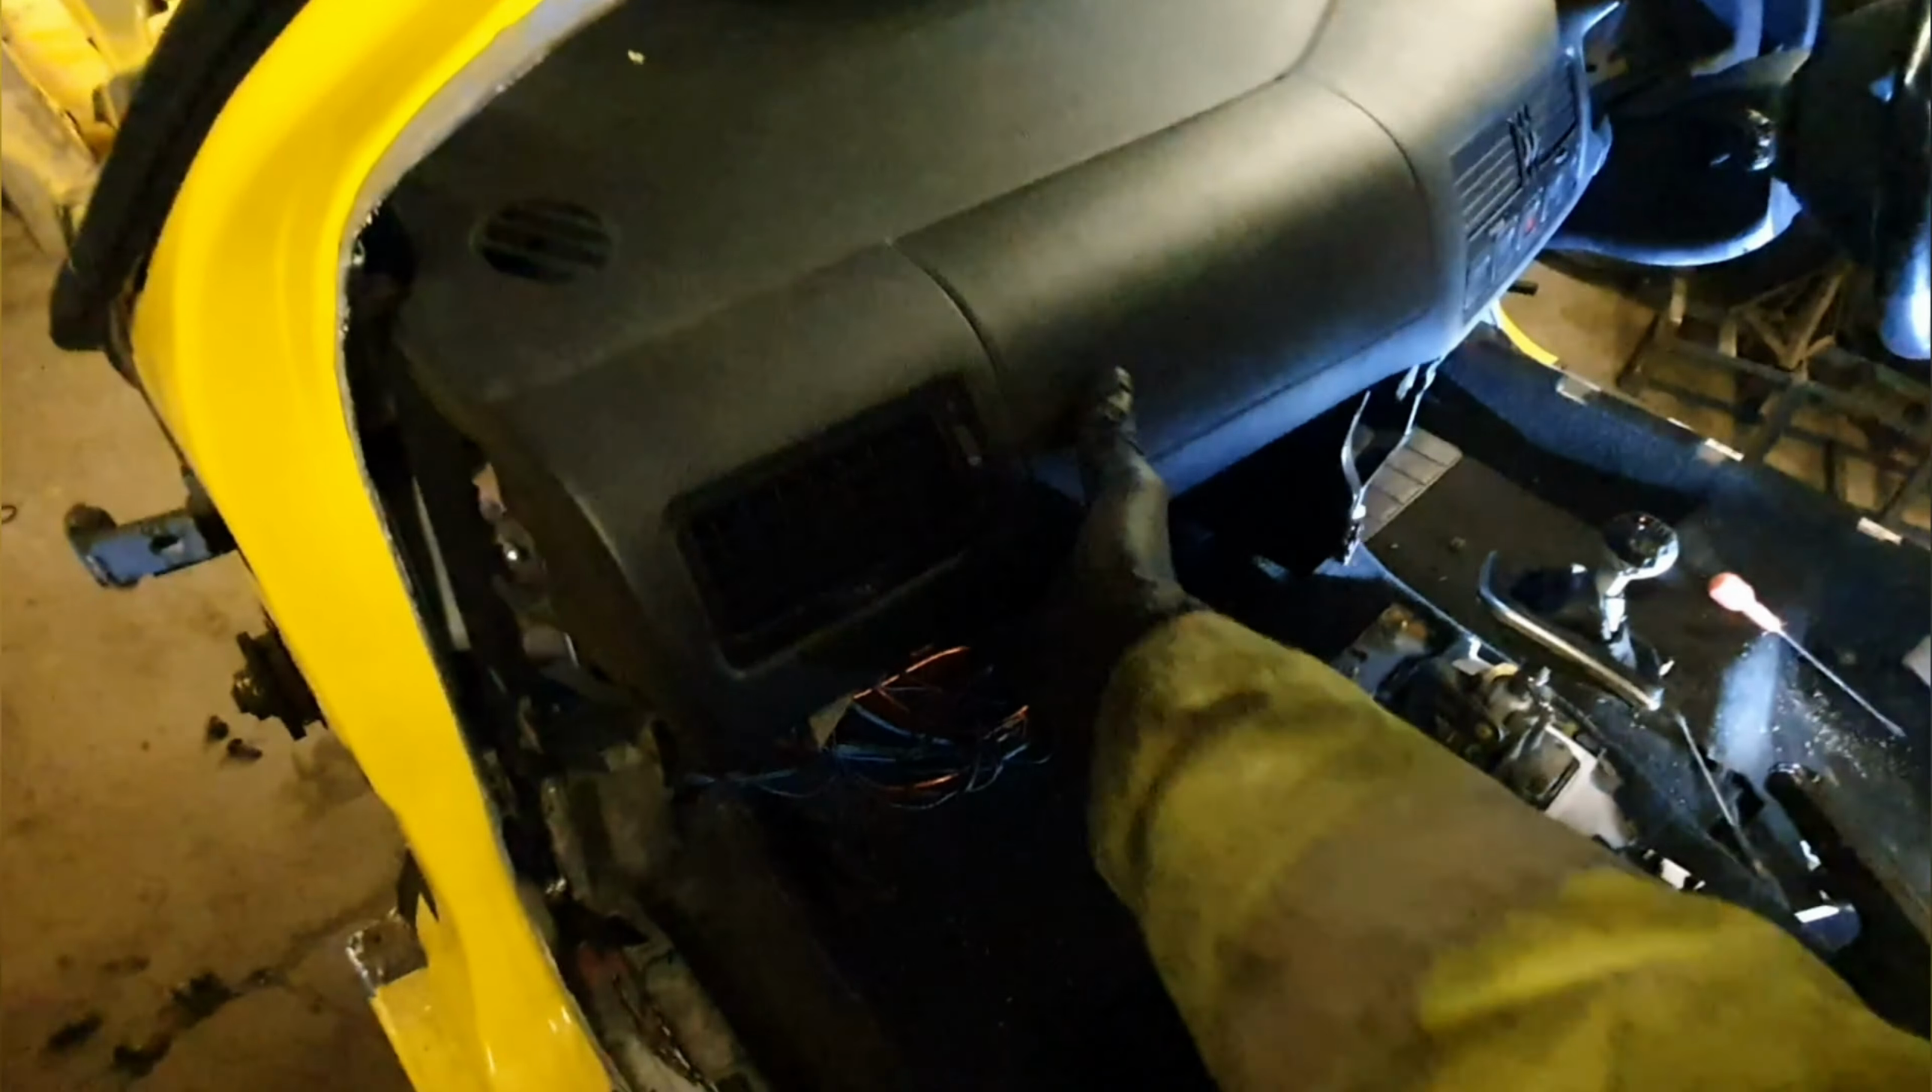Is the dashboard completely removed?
No.